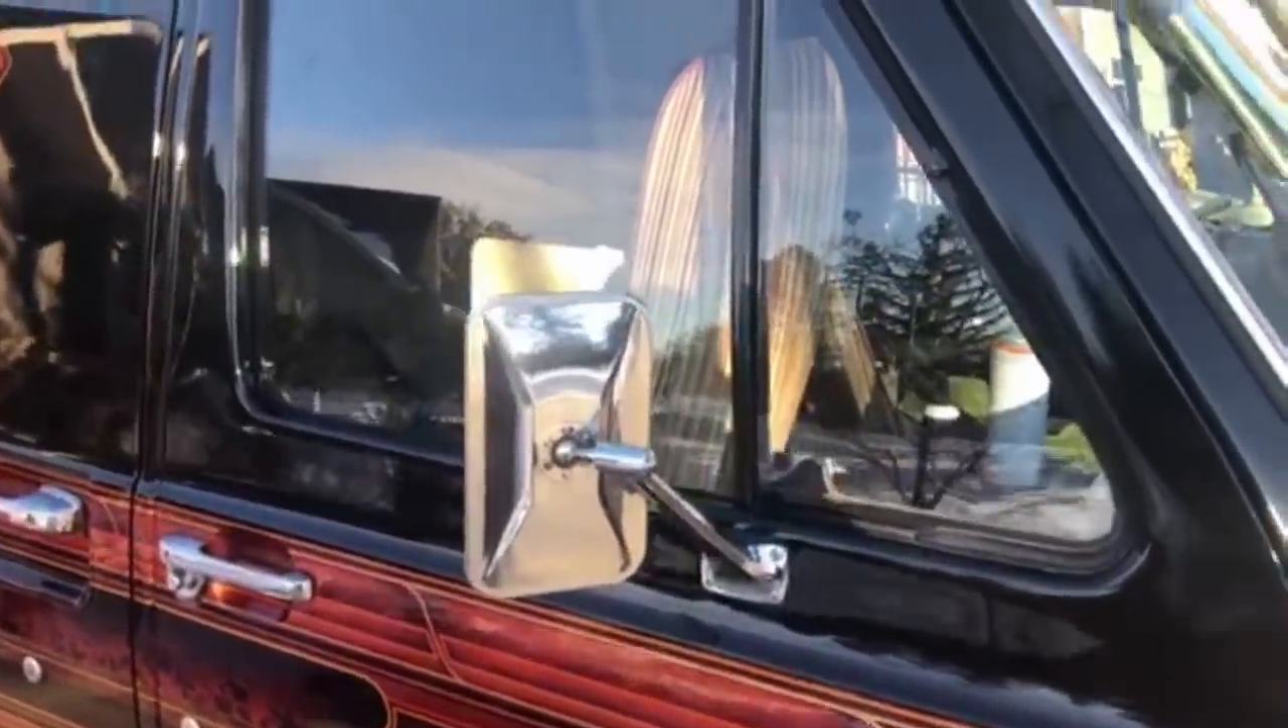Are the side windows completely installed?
Yes.